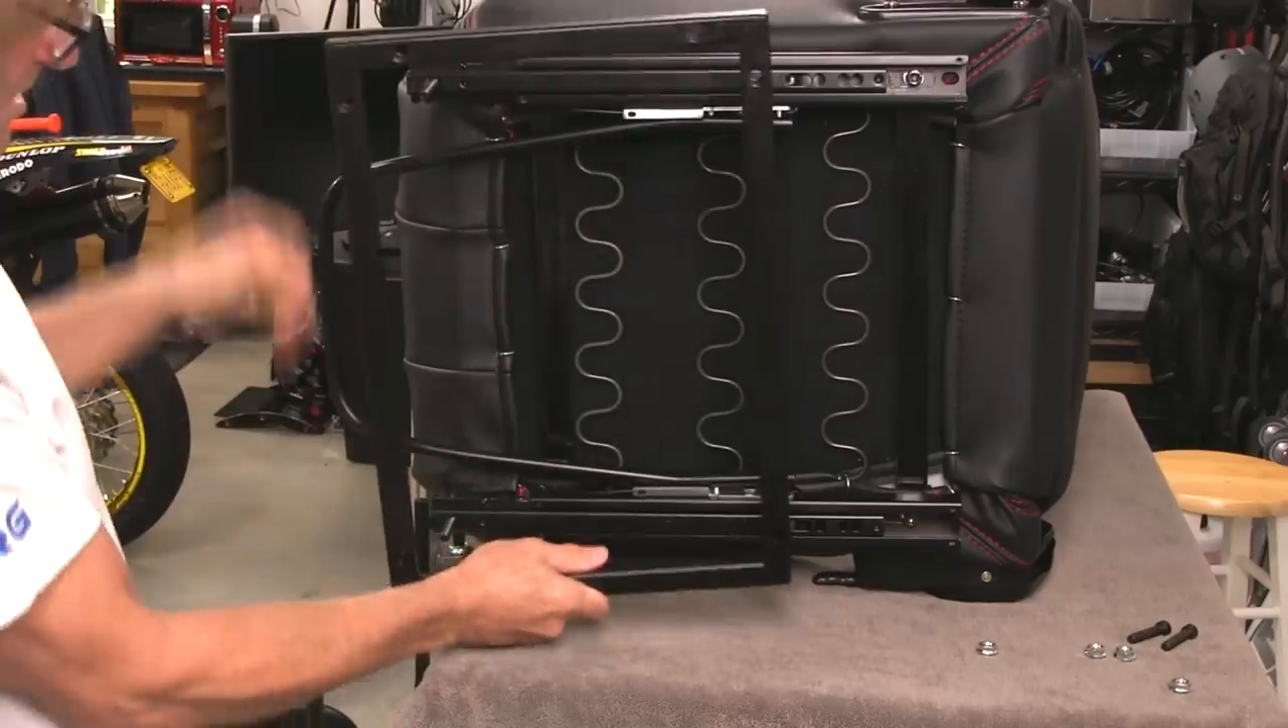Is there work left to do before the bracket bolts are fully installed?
Yes.